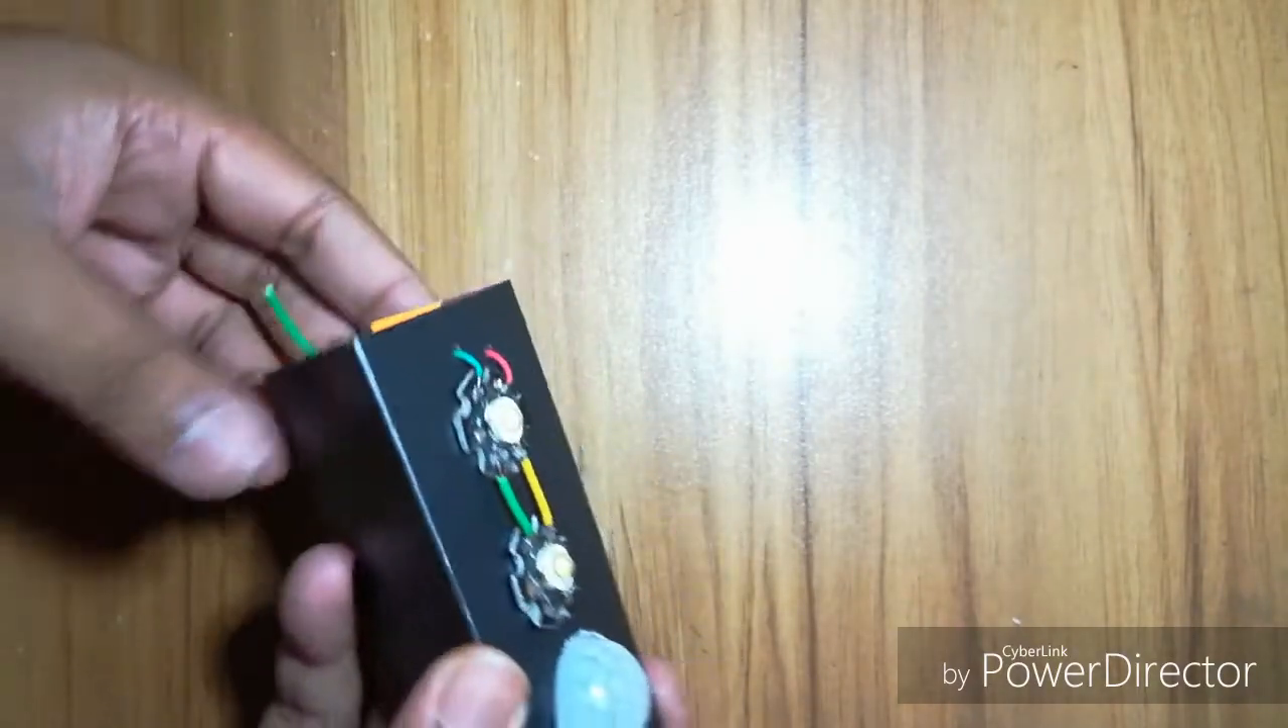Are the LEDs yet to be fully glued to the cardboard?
No.